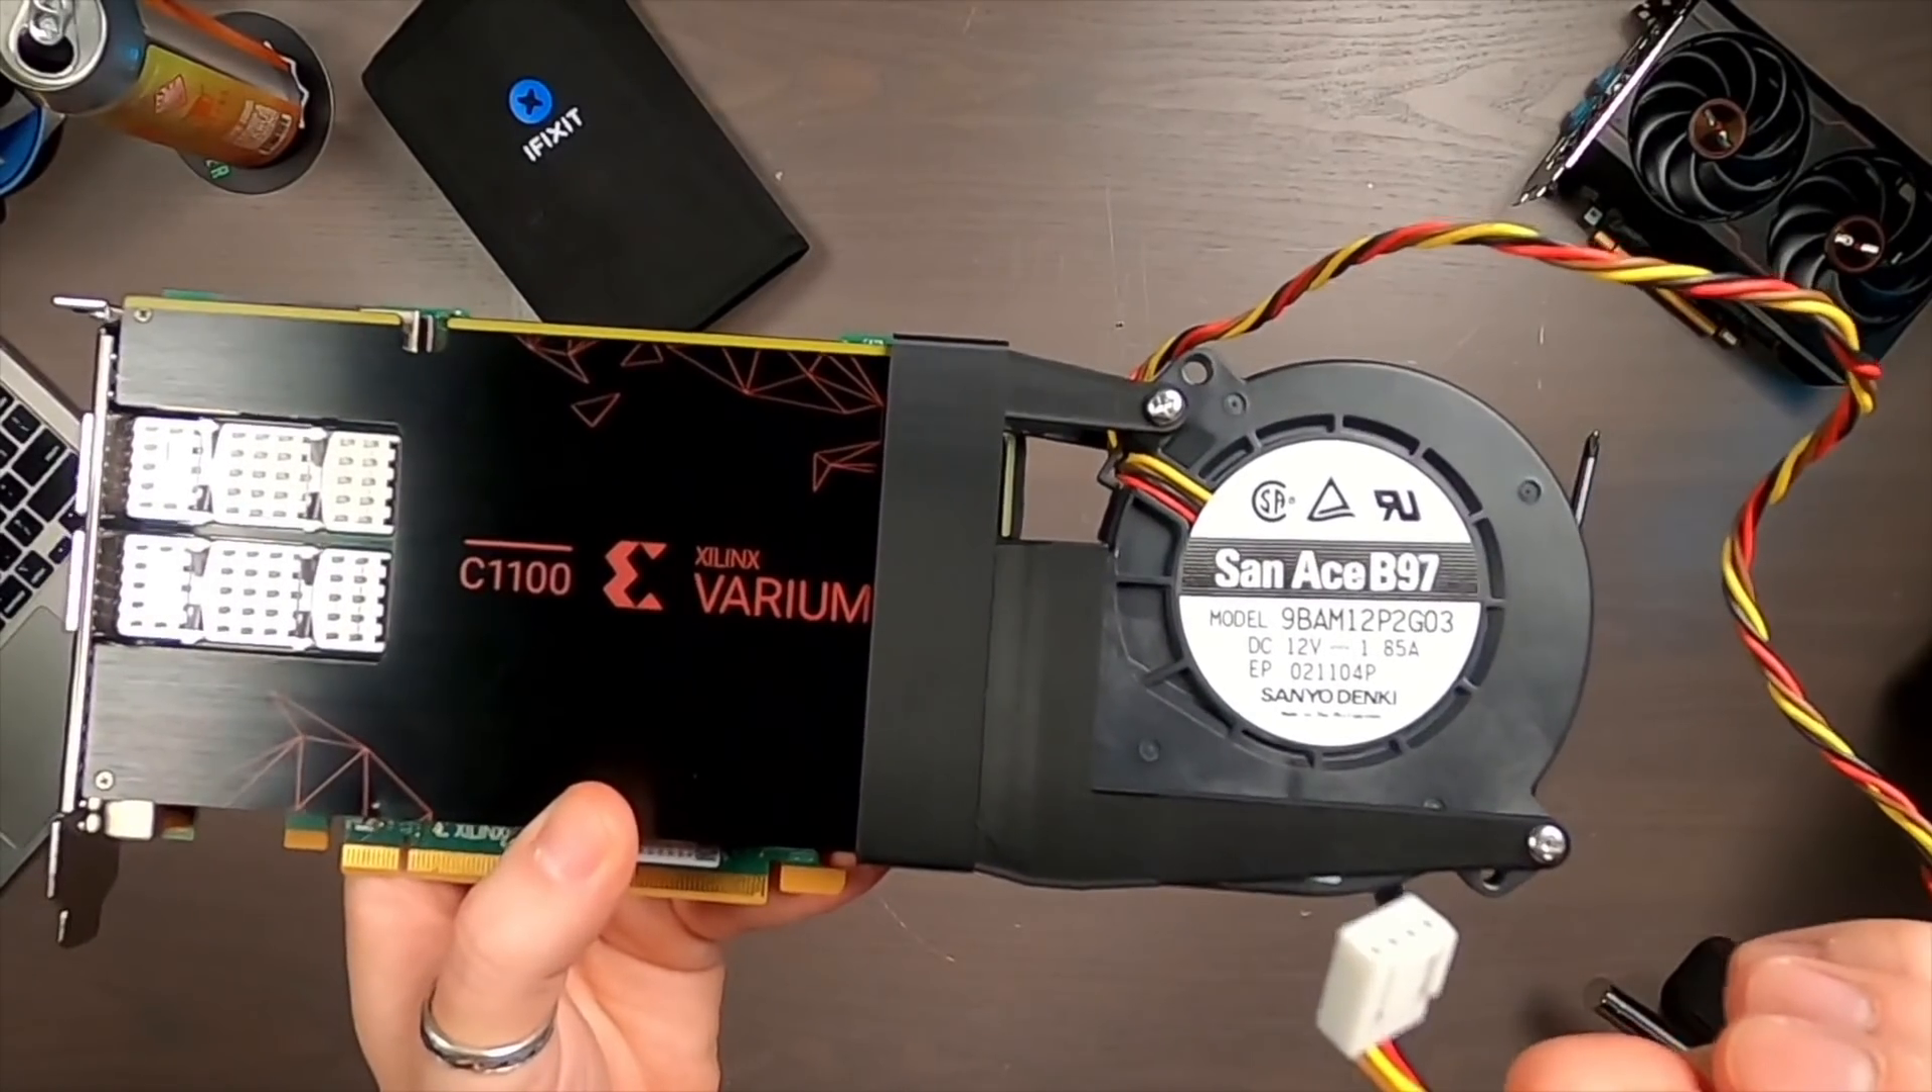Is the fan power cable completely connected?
No.